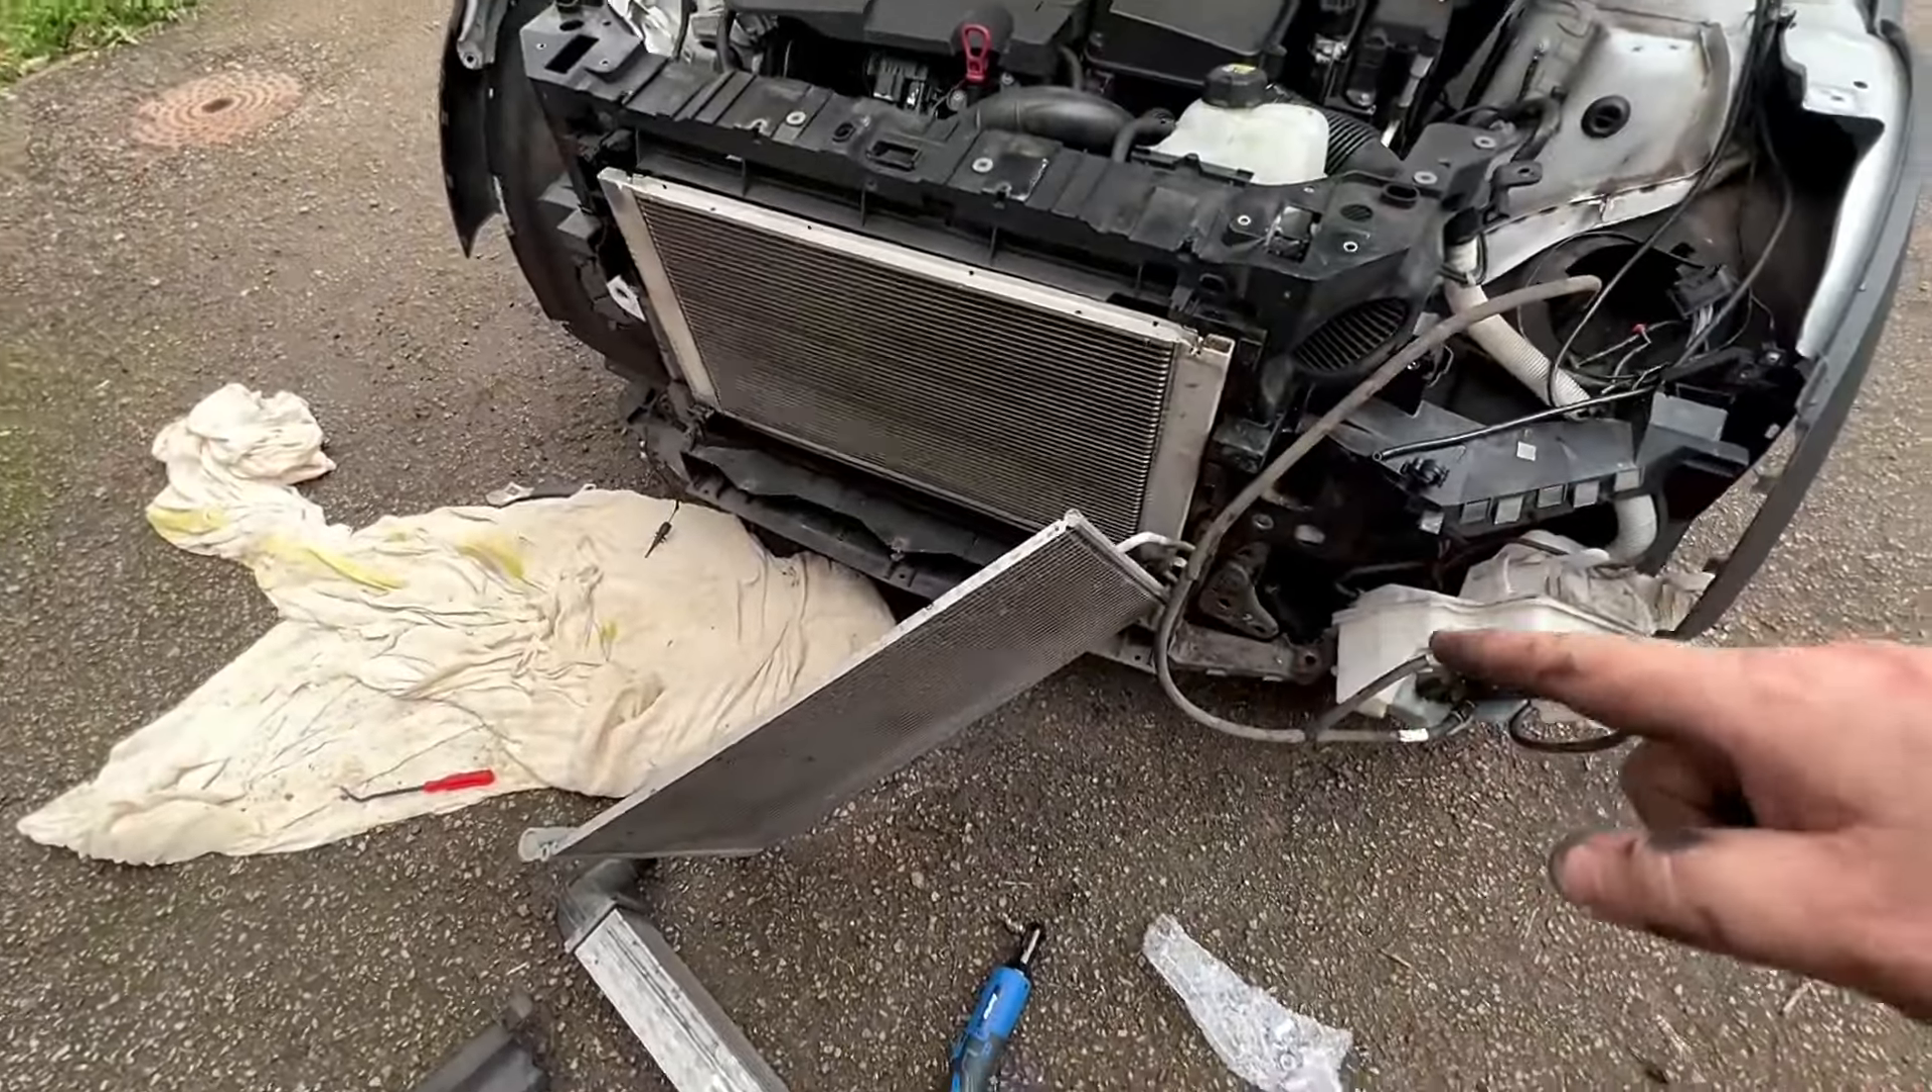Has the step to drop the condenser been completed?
Yes.